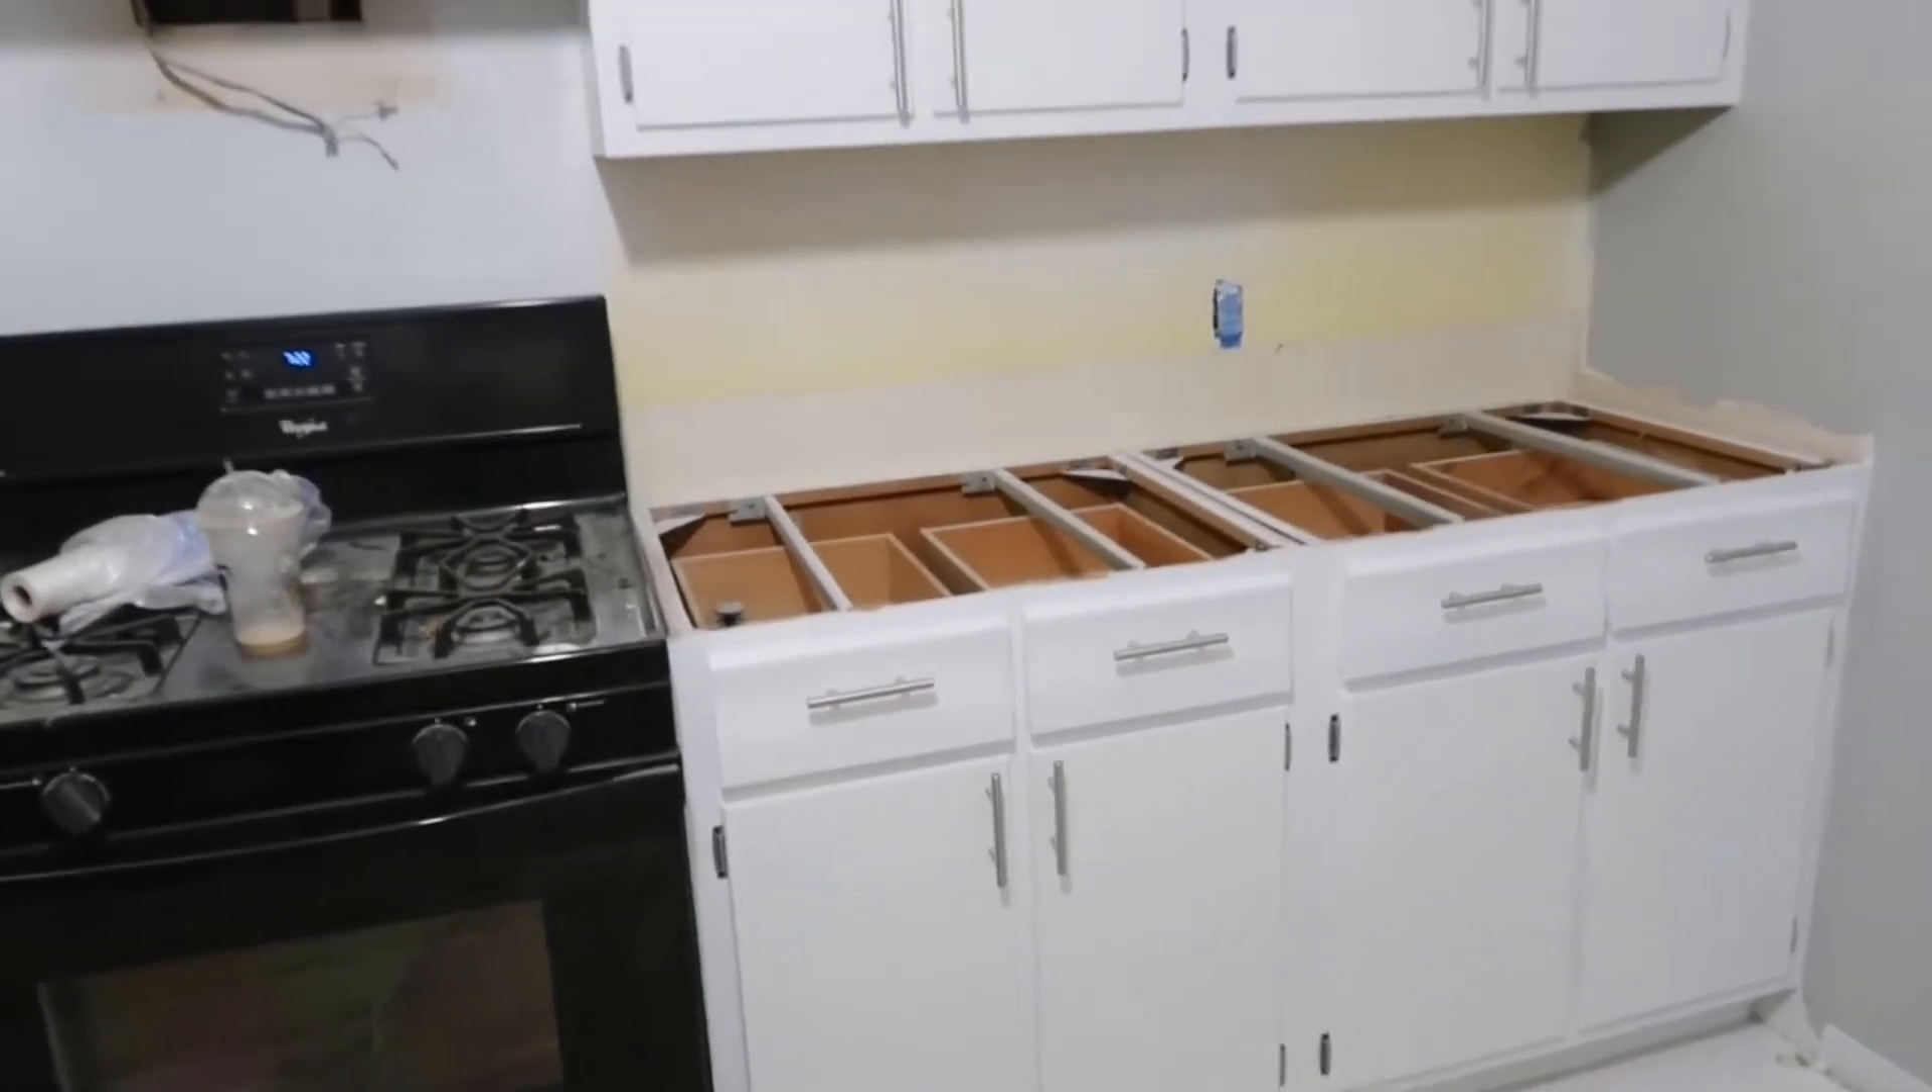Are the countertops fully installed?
No.